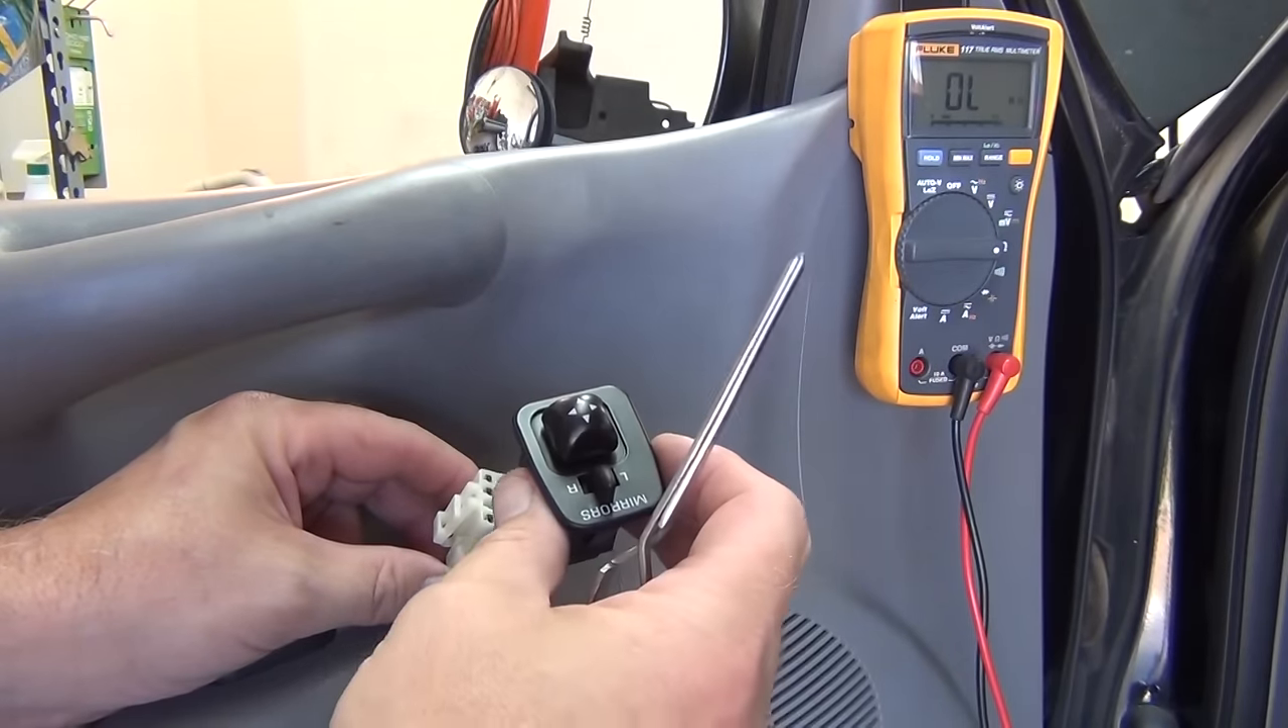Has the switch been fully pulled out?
Yes.